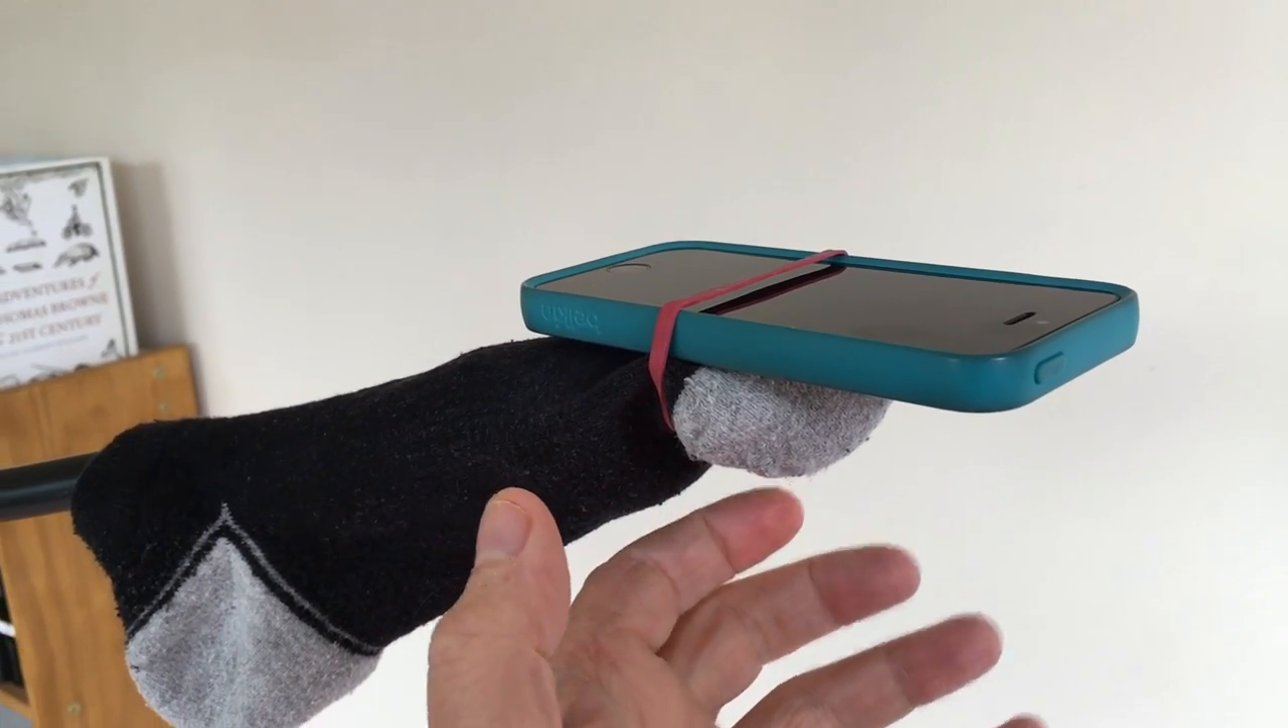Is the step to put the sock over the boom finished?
Yes.